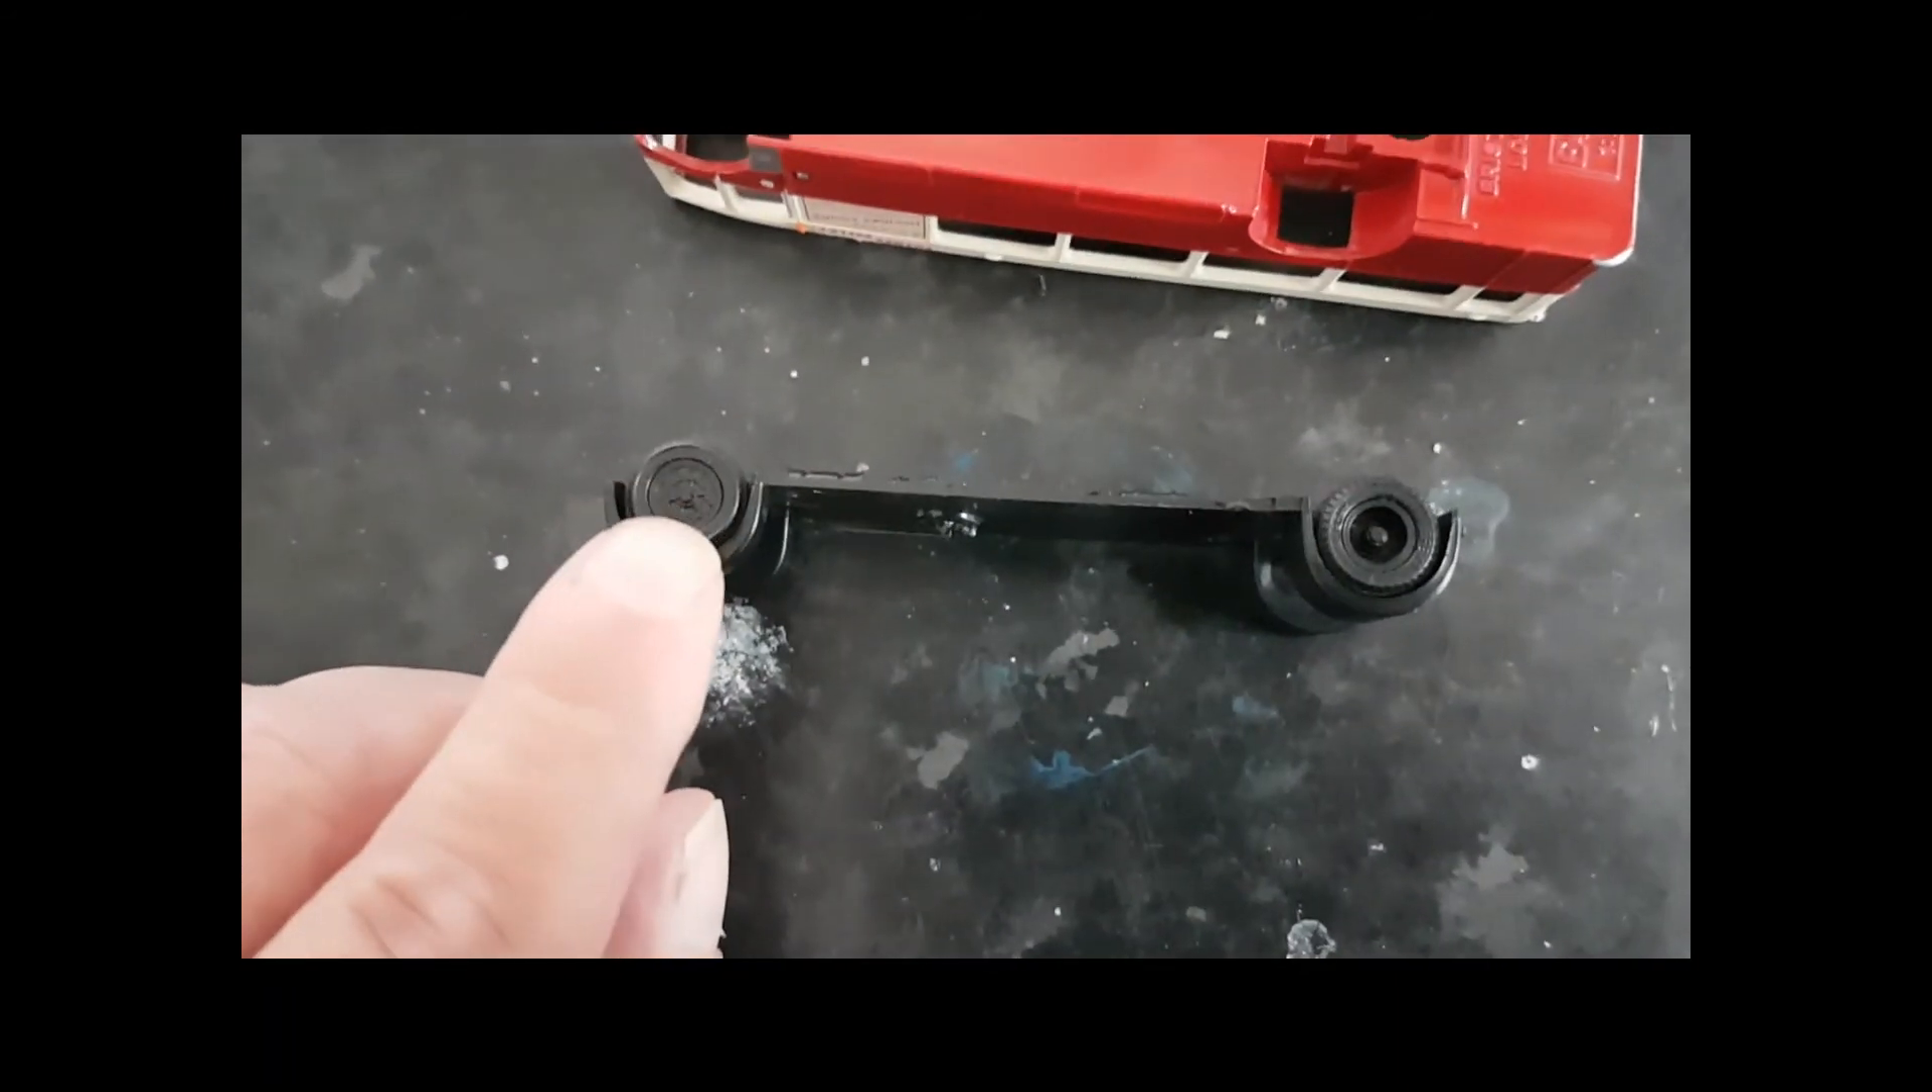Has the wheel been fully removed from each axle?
No.